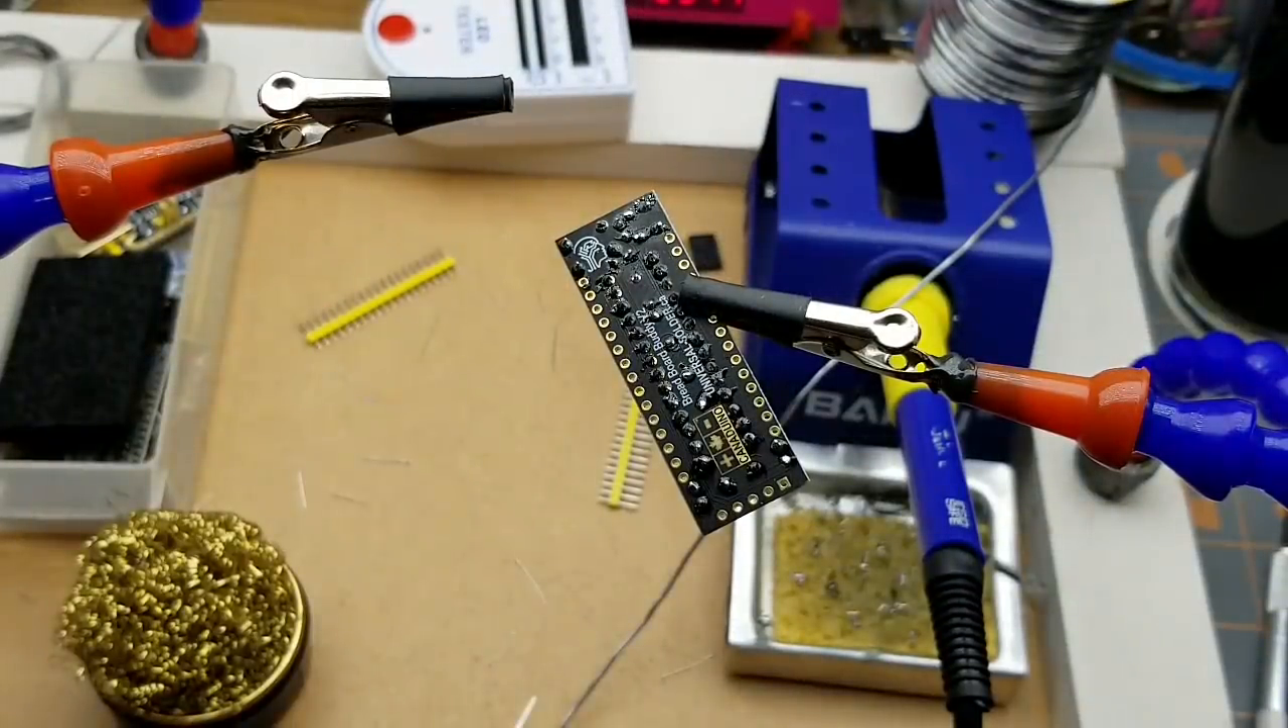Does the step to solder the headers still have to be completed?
Yes.